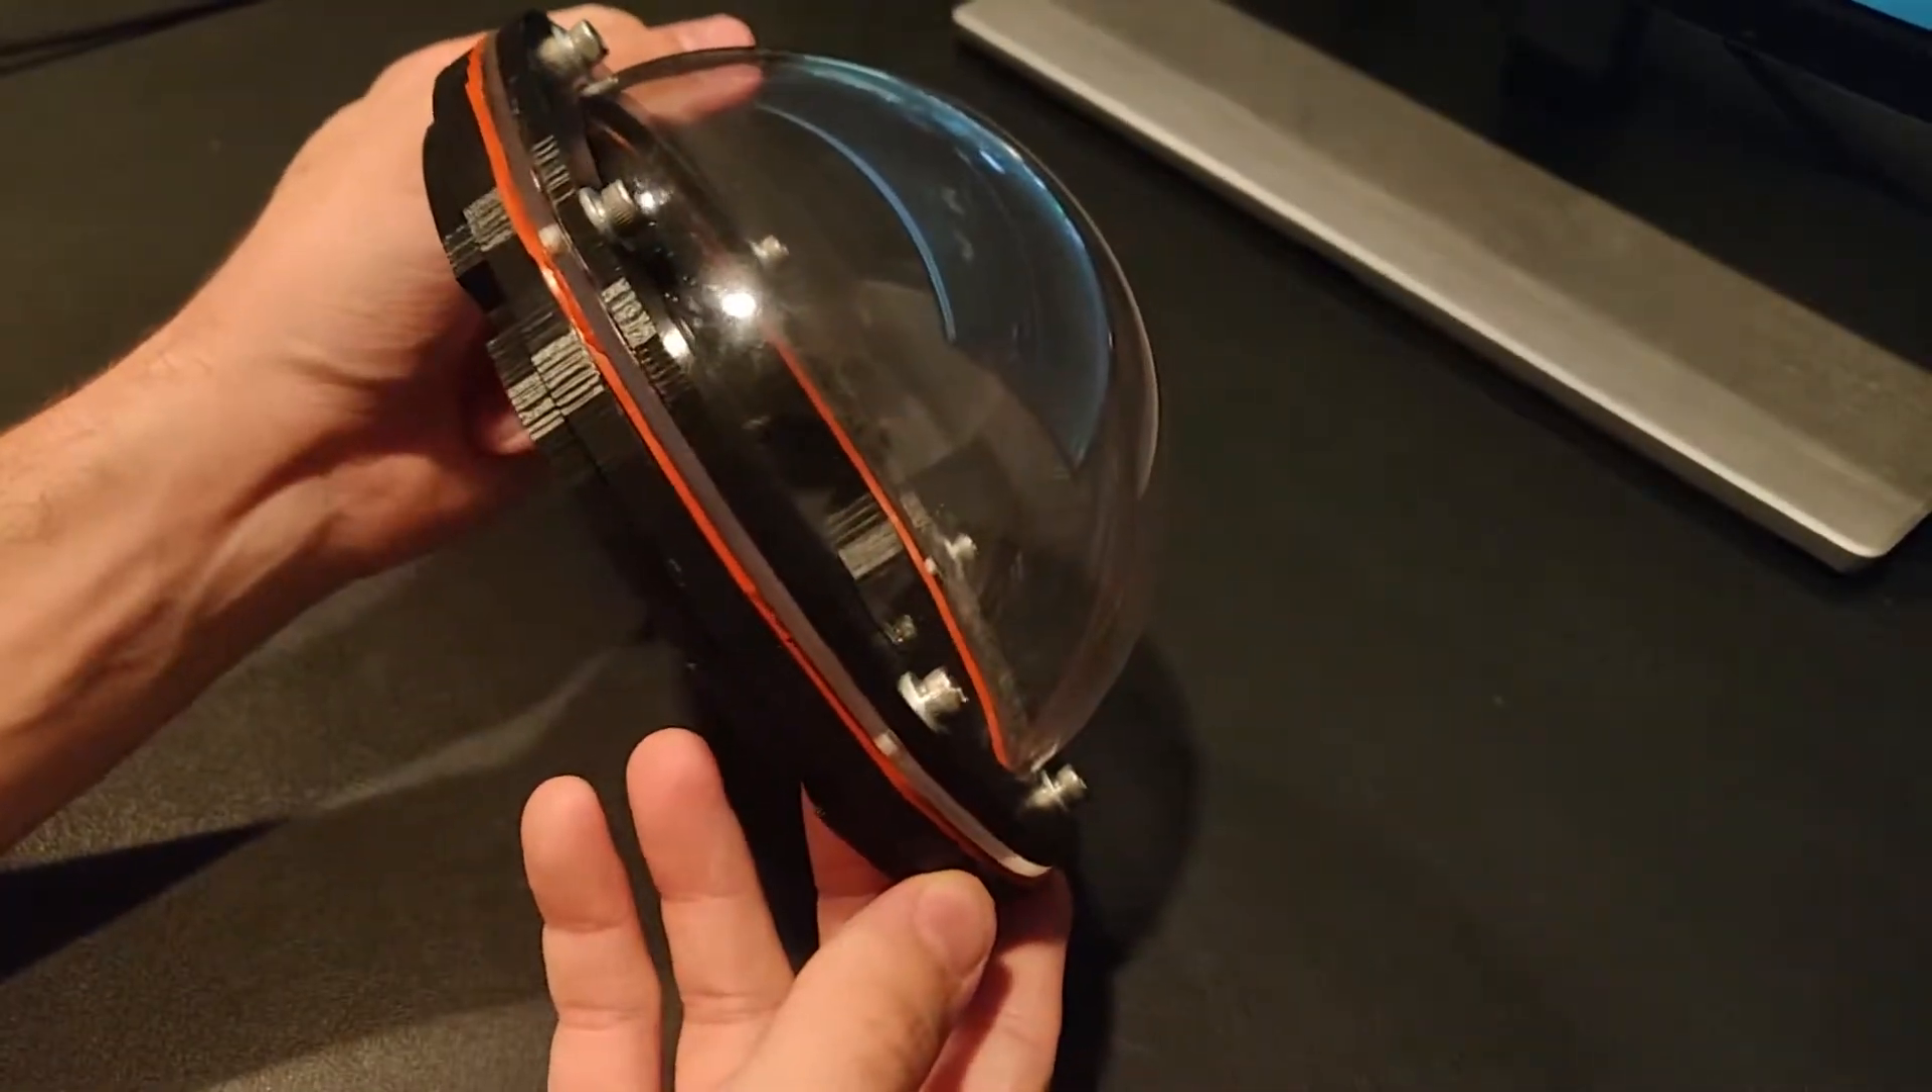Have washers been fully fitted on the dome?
Yes.